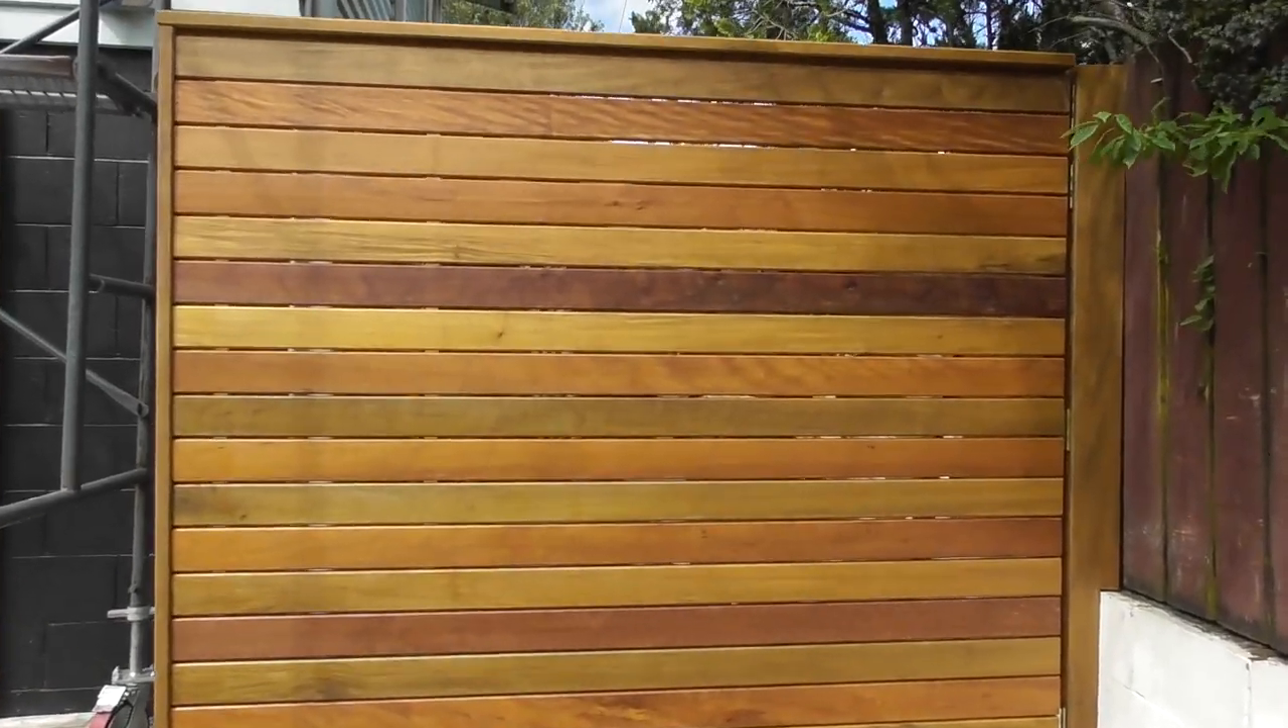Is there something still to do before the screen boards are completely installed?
No.